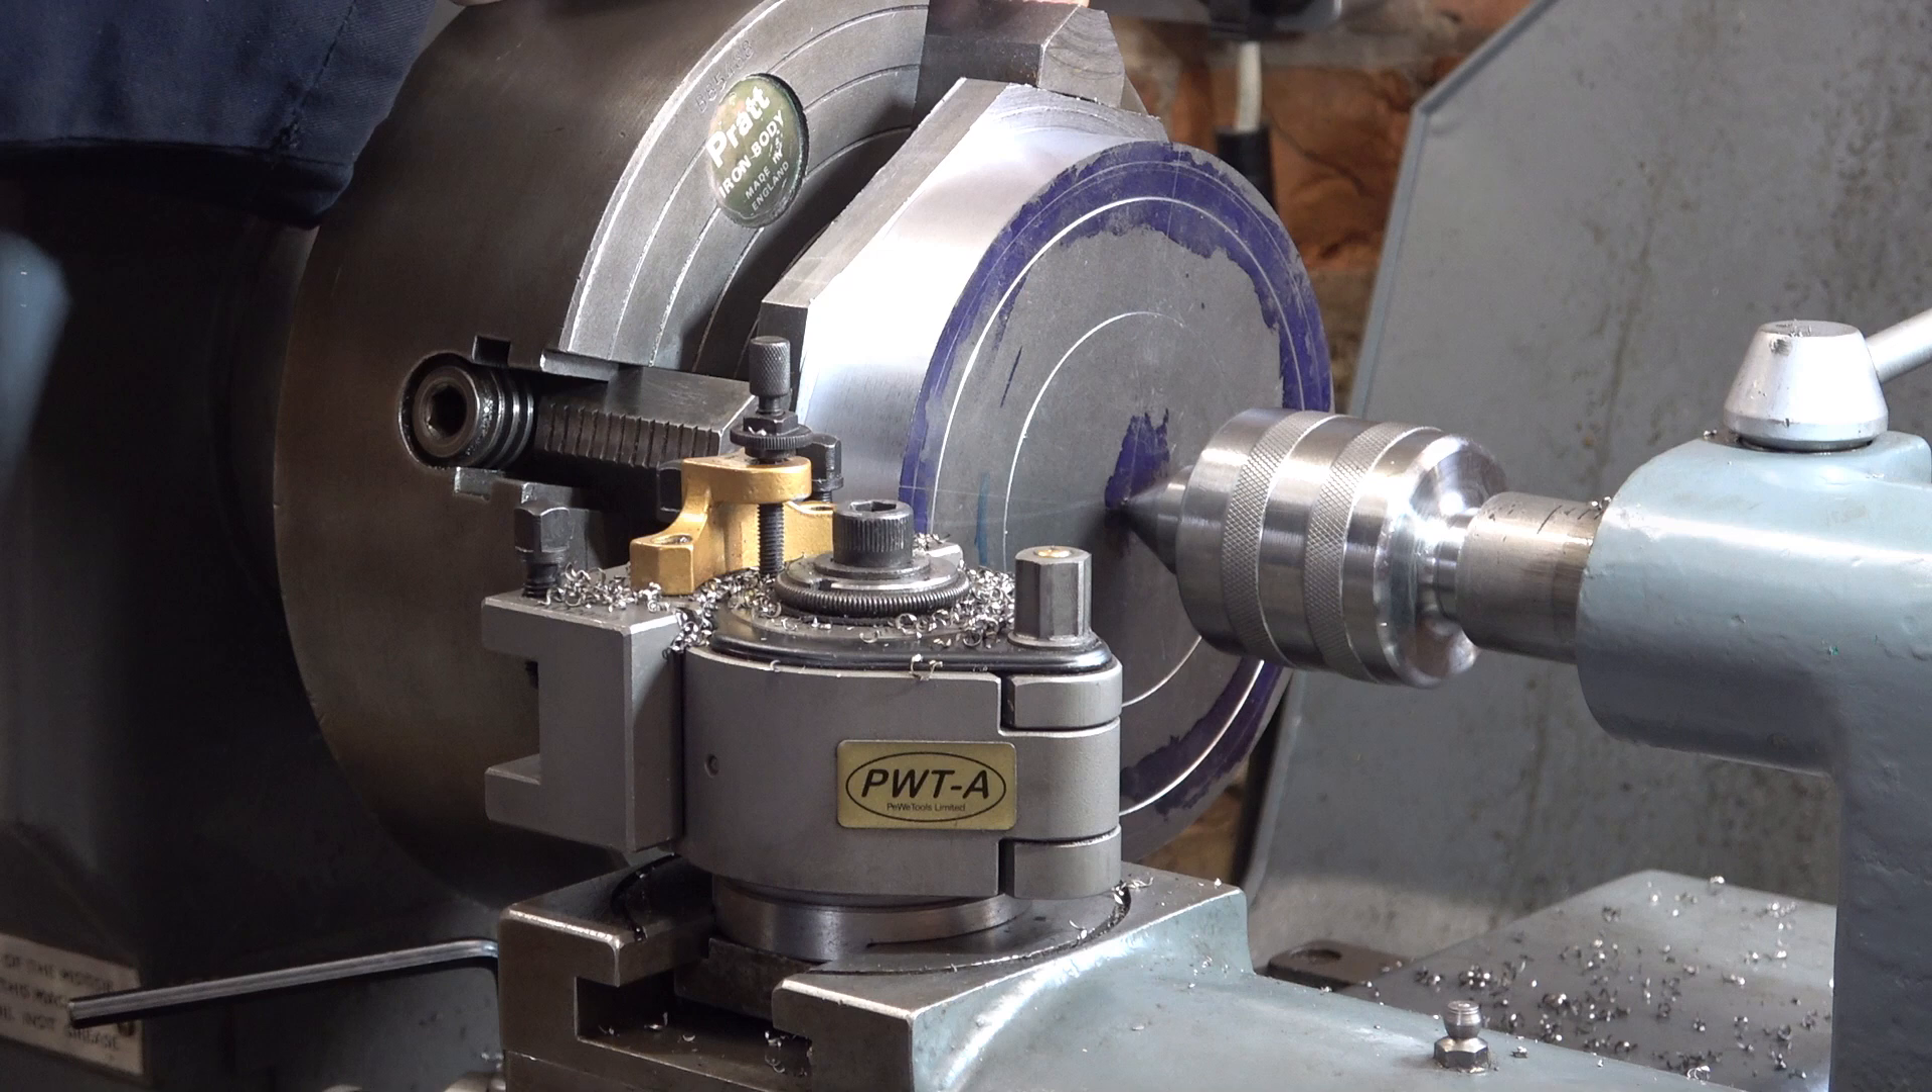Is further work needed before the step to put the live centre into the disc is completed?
No.